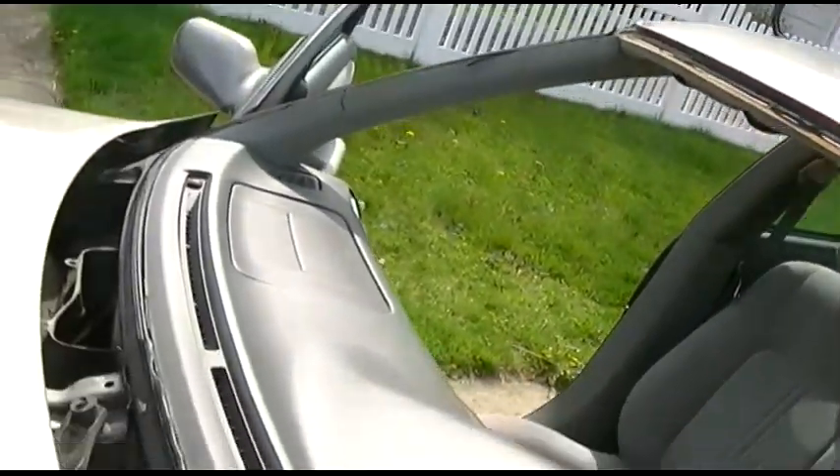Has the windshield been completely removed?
Yes.